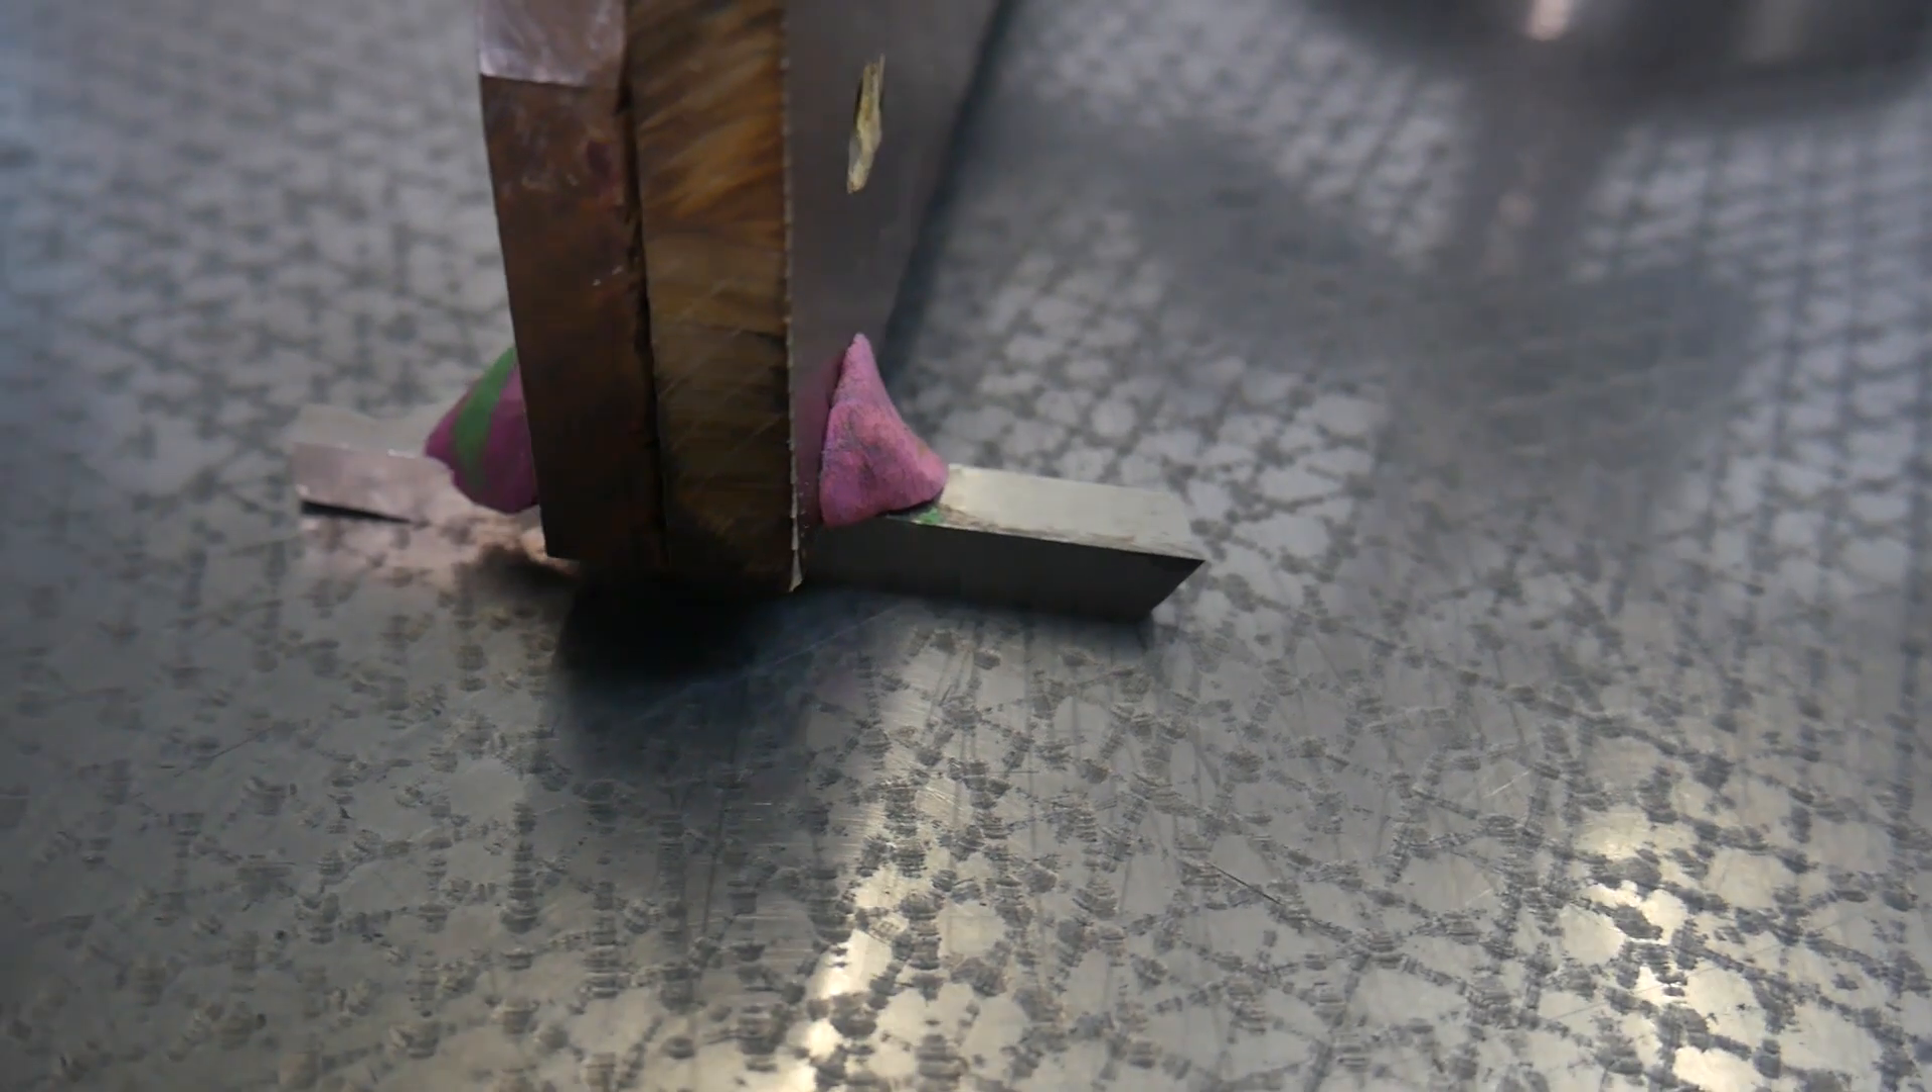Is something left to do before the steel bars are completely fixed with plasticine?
No.